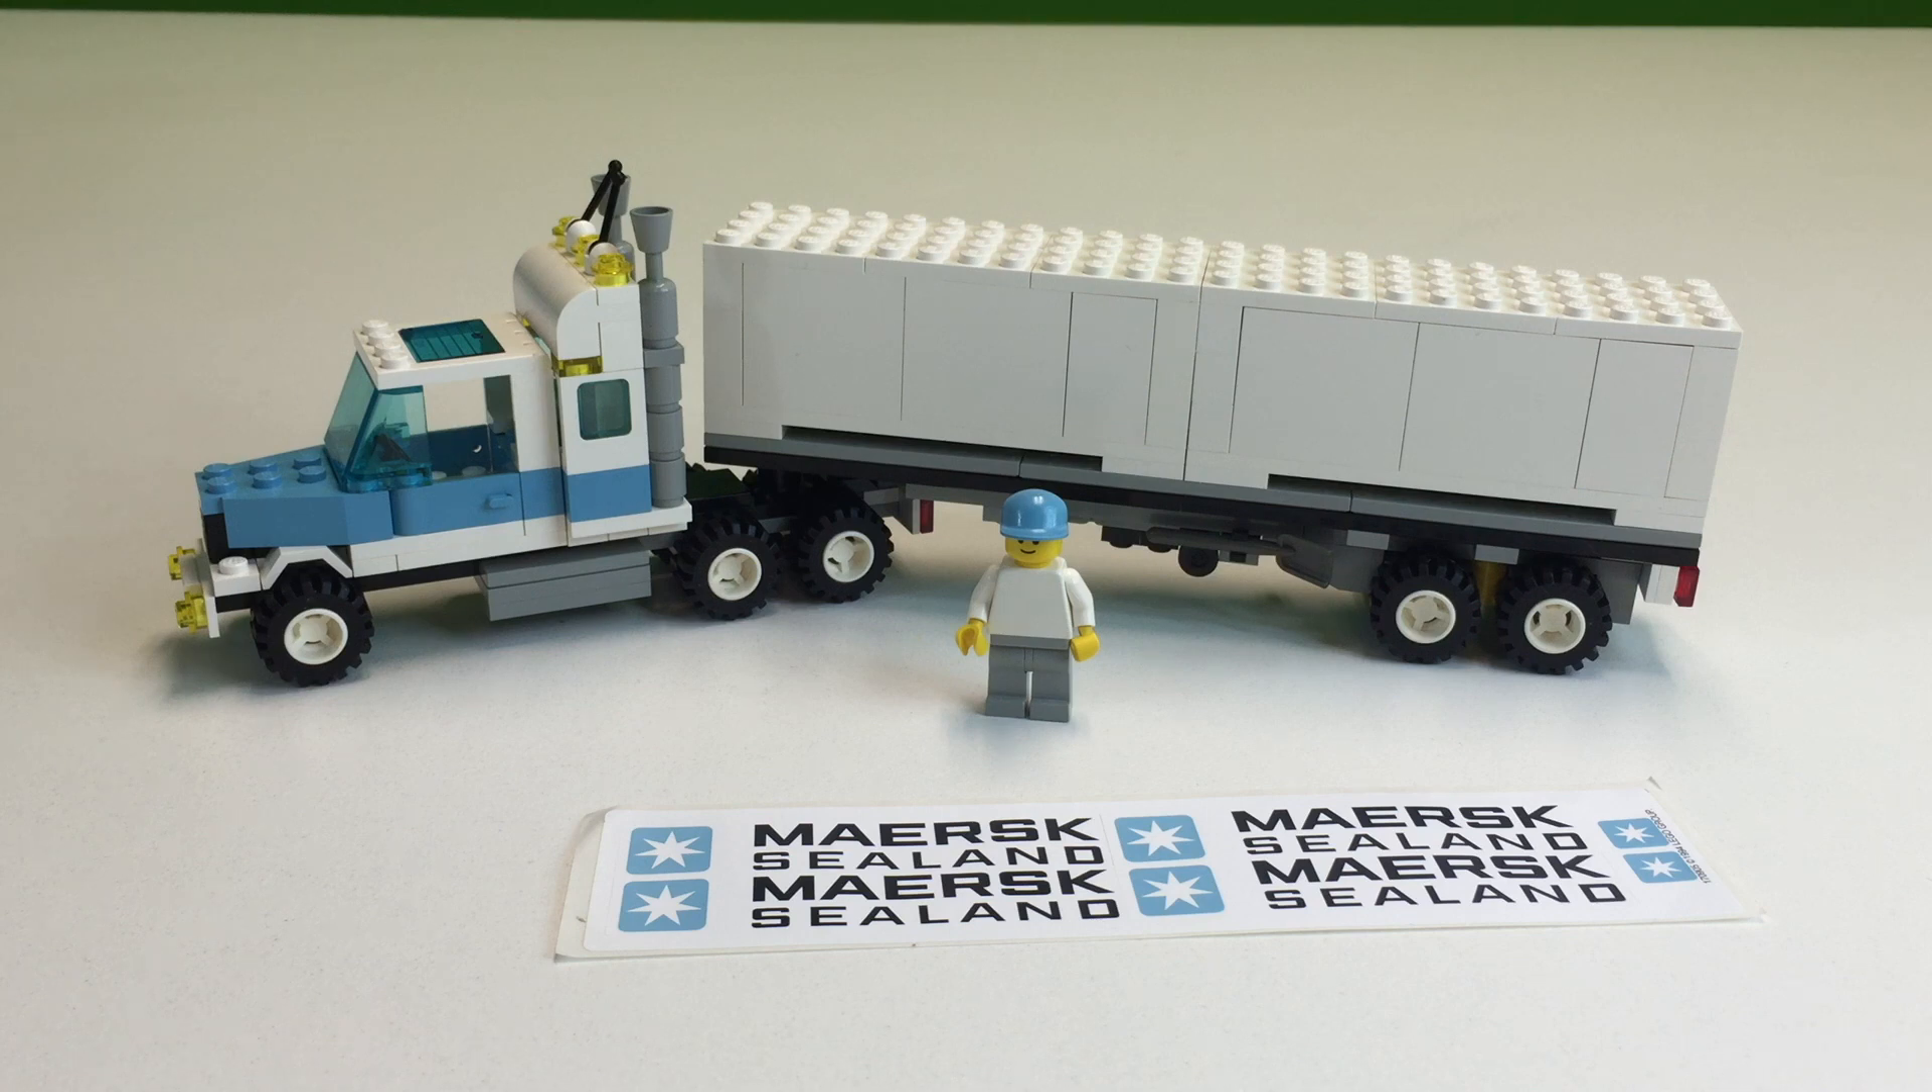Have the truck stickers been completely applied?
No.